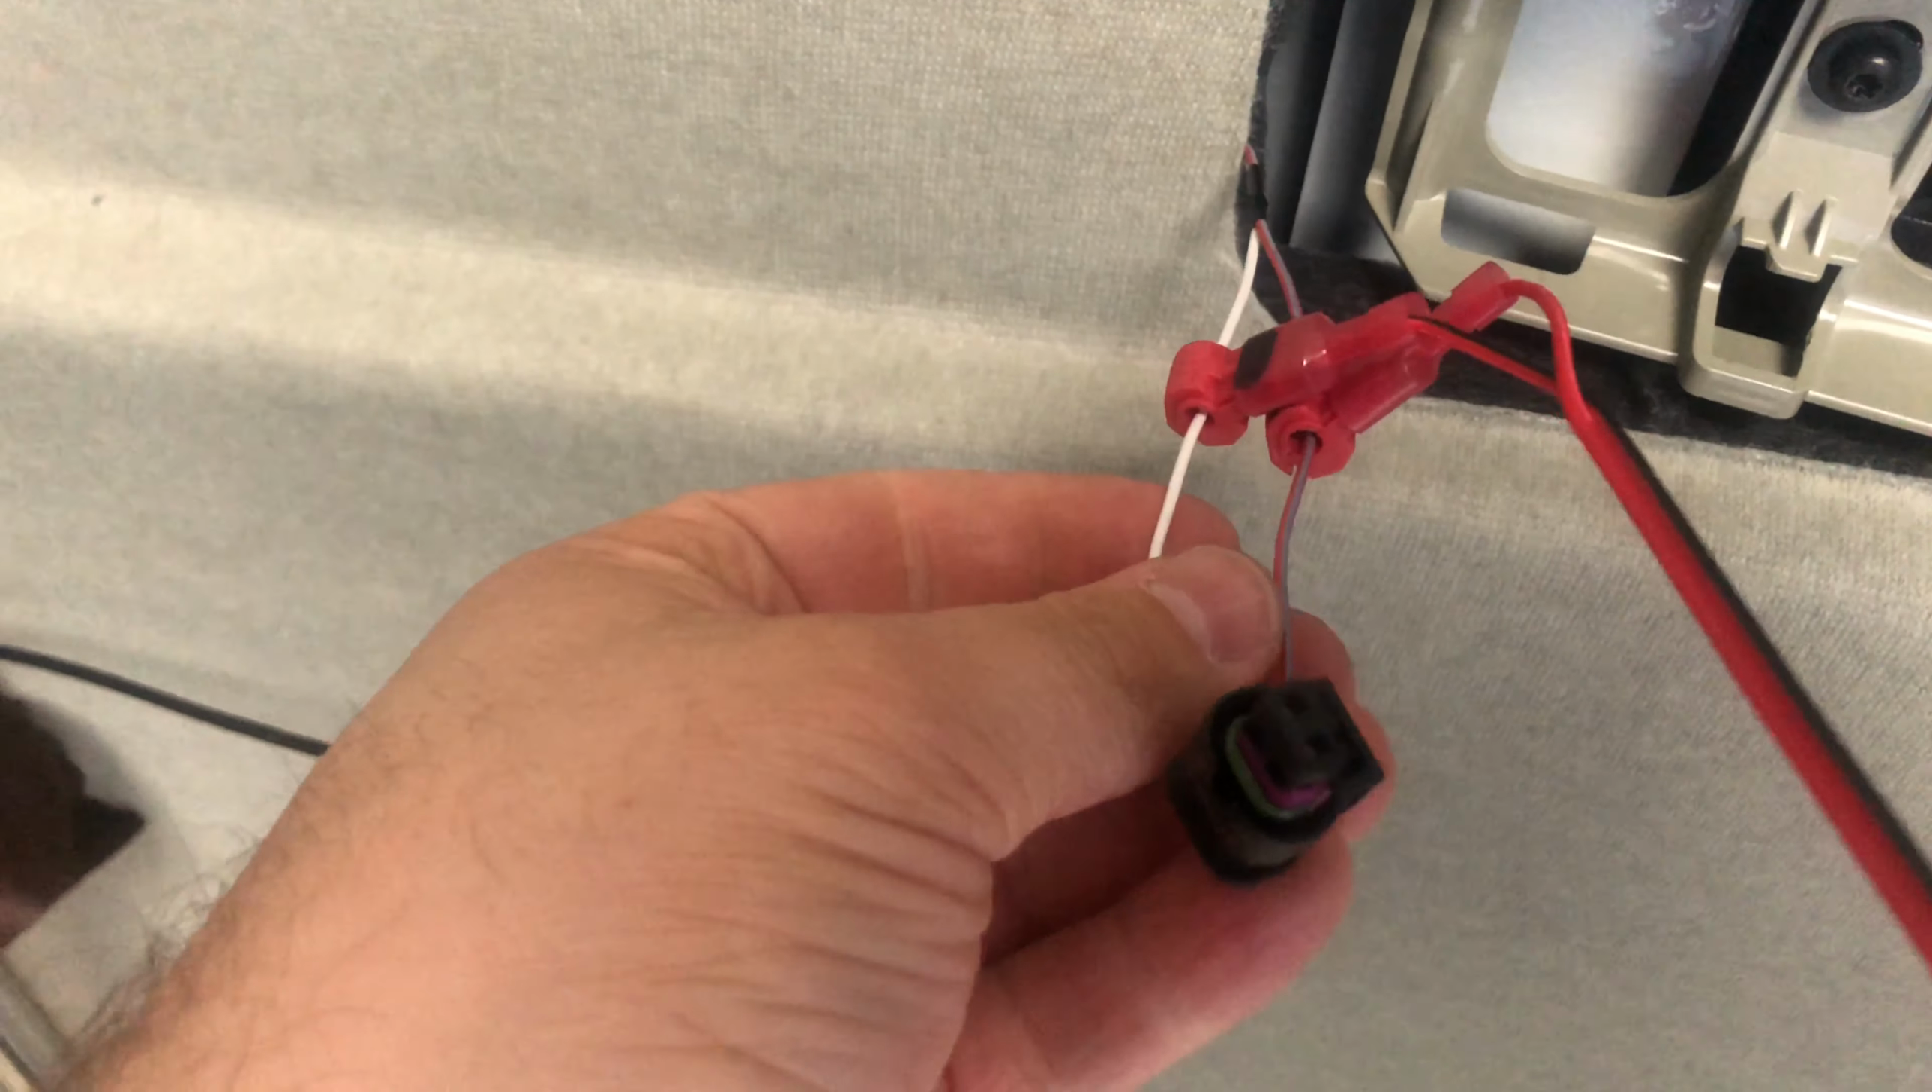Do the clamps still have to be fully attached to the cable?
No.